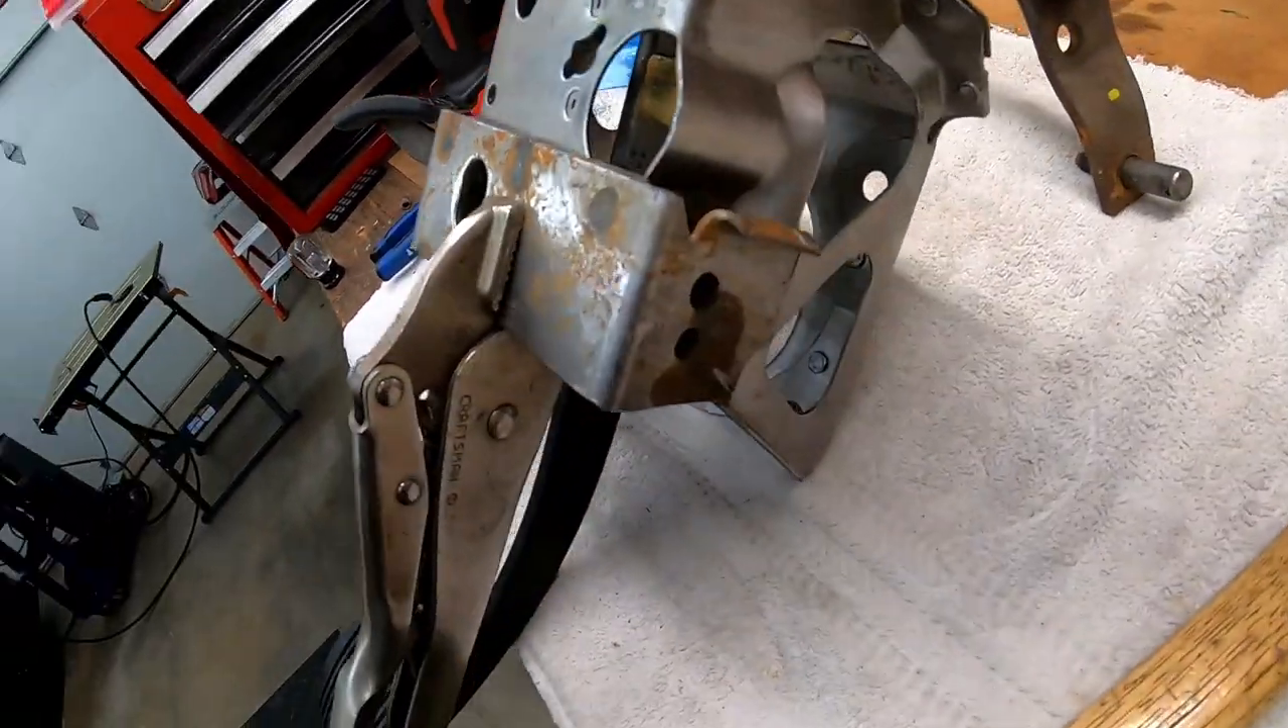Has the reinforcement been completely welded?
No.